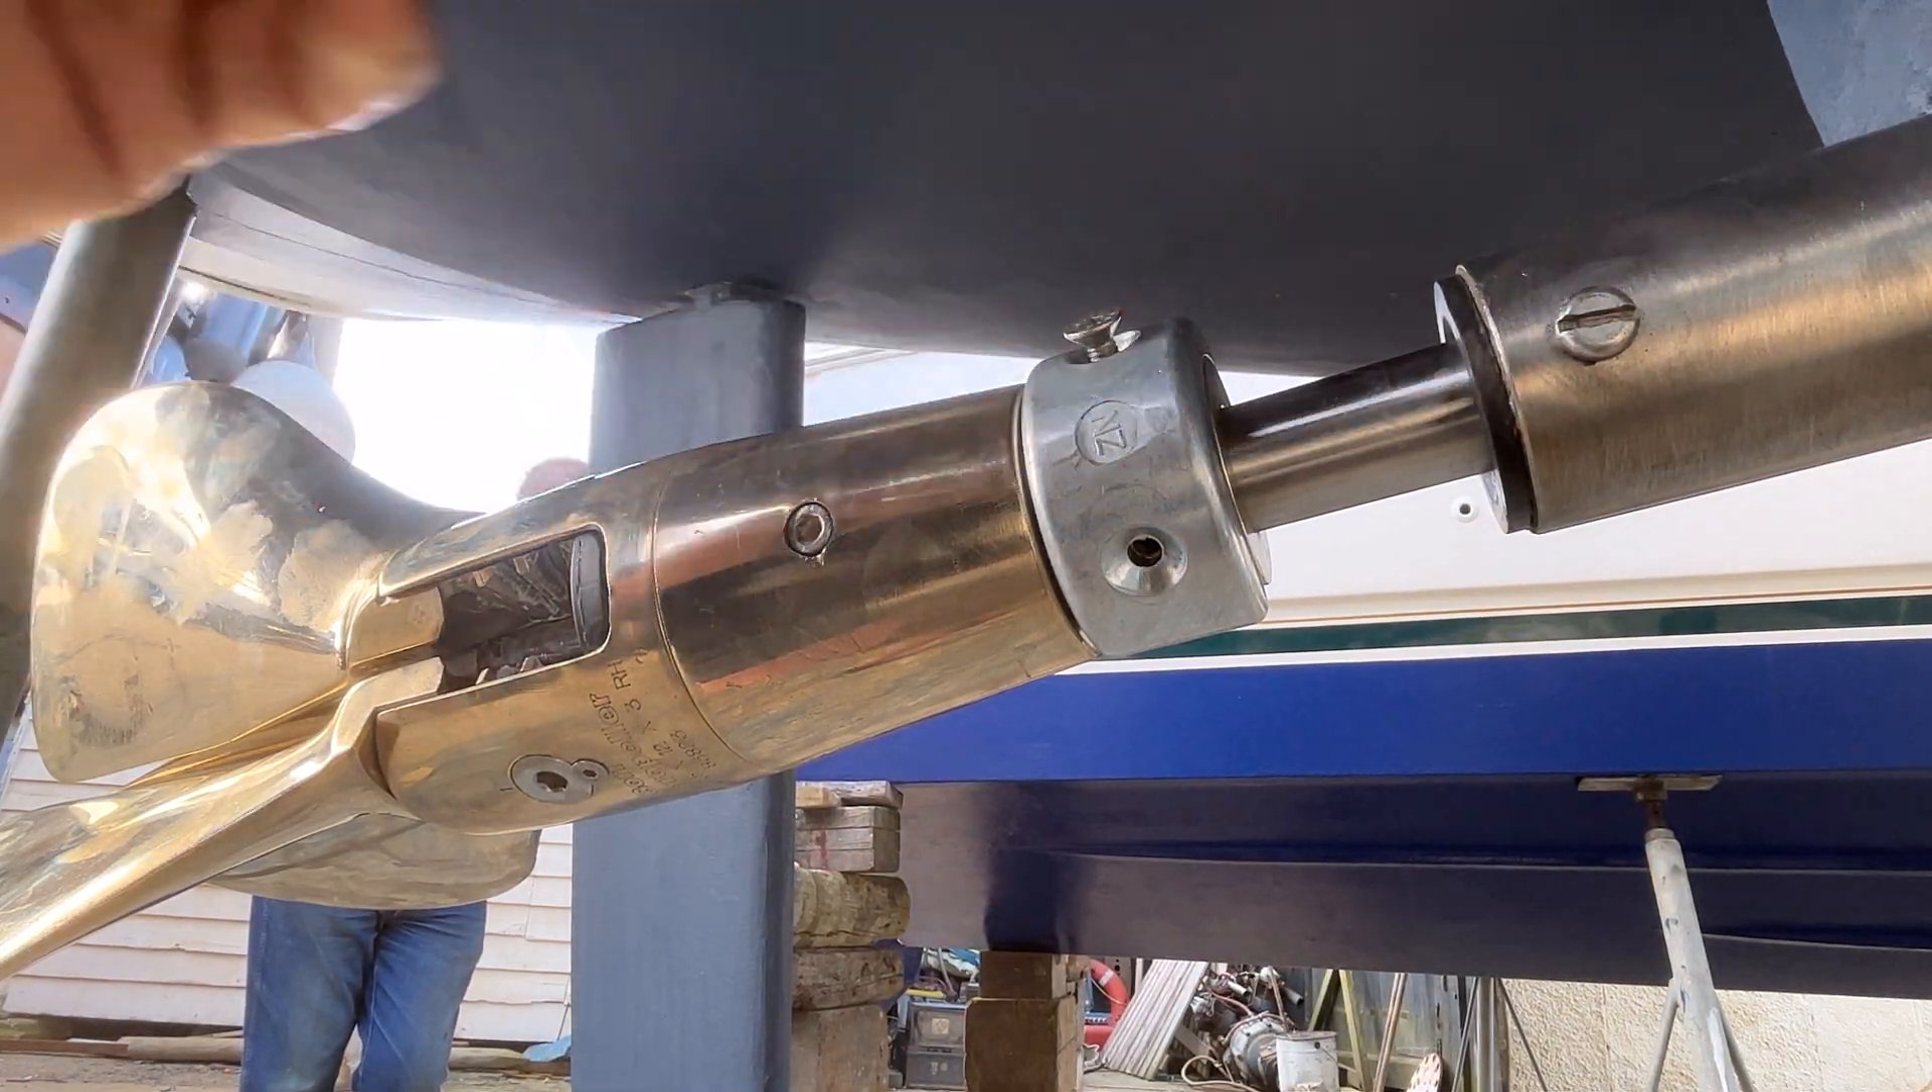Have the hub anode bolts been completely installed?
No.